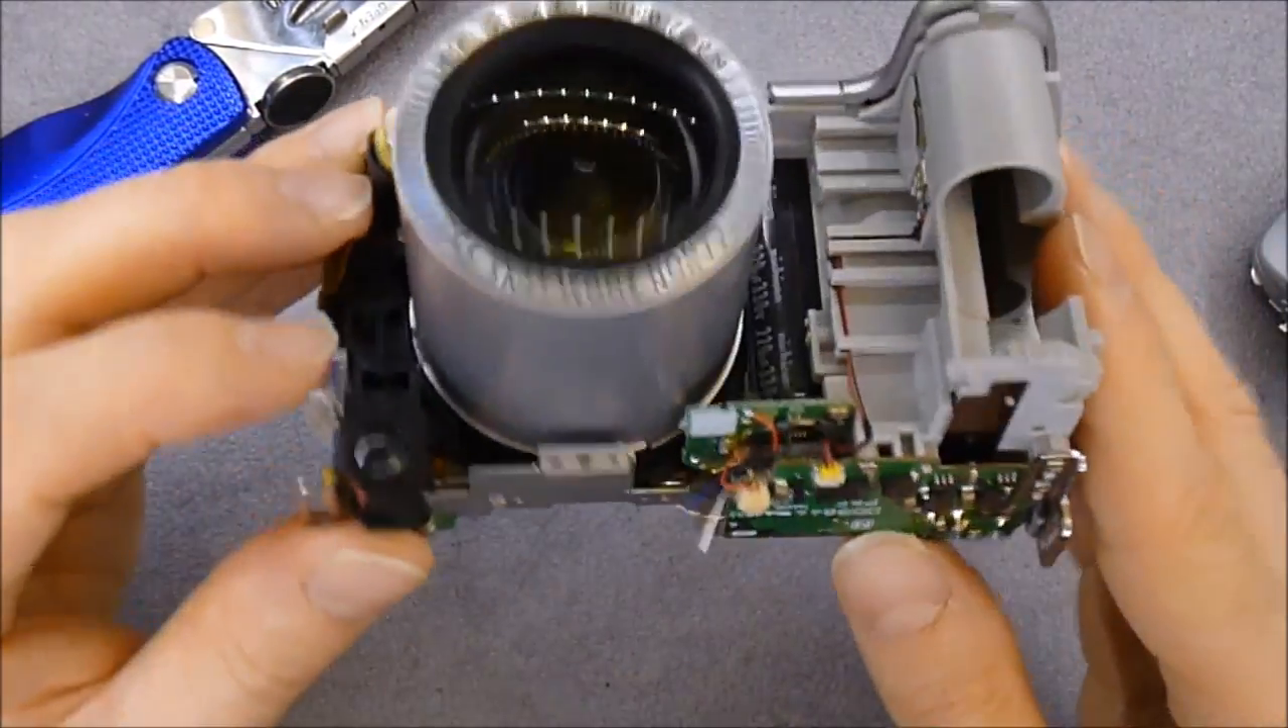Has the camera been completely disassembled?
No.